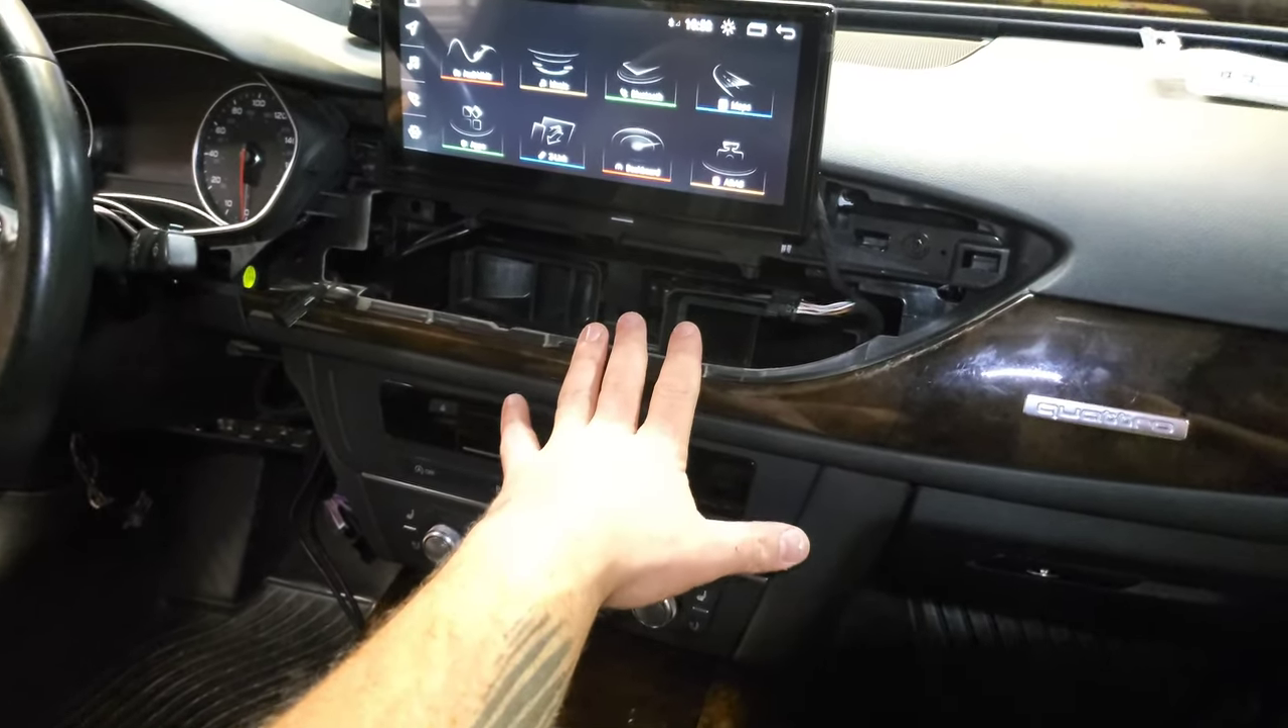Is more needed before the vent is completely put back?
Yes.